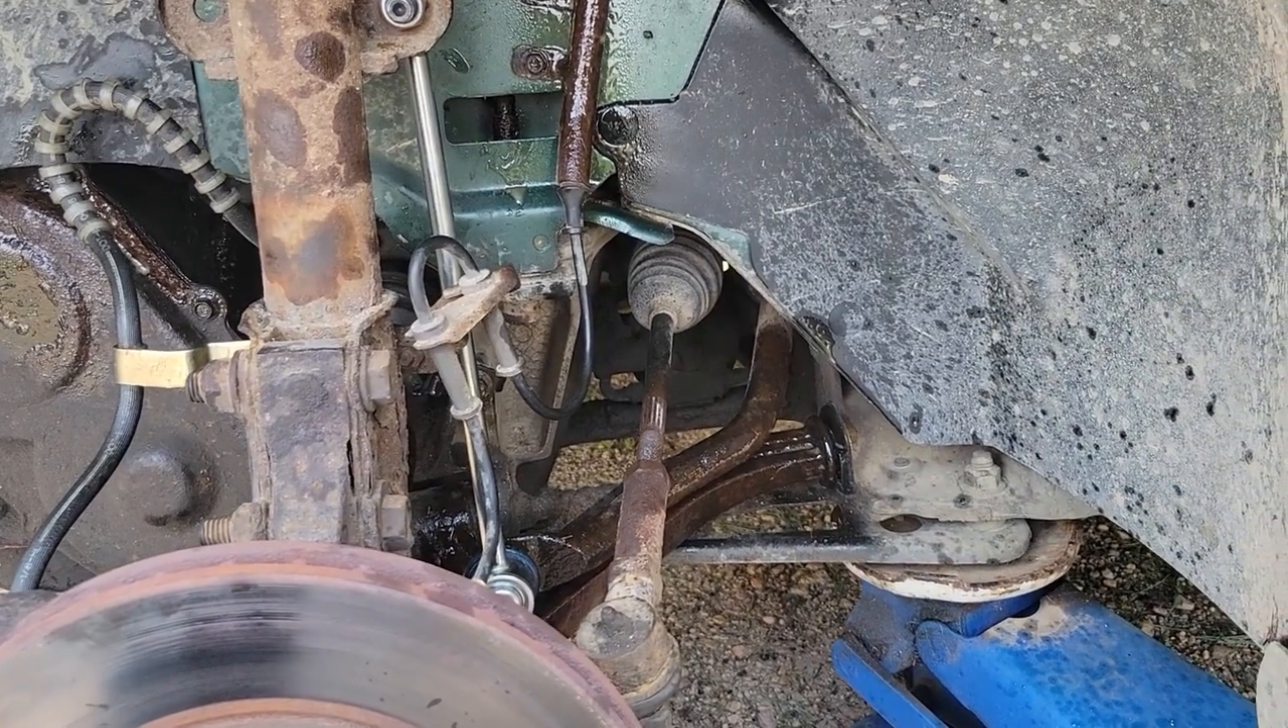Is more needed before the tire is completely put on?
Yes.